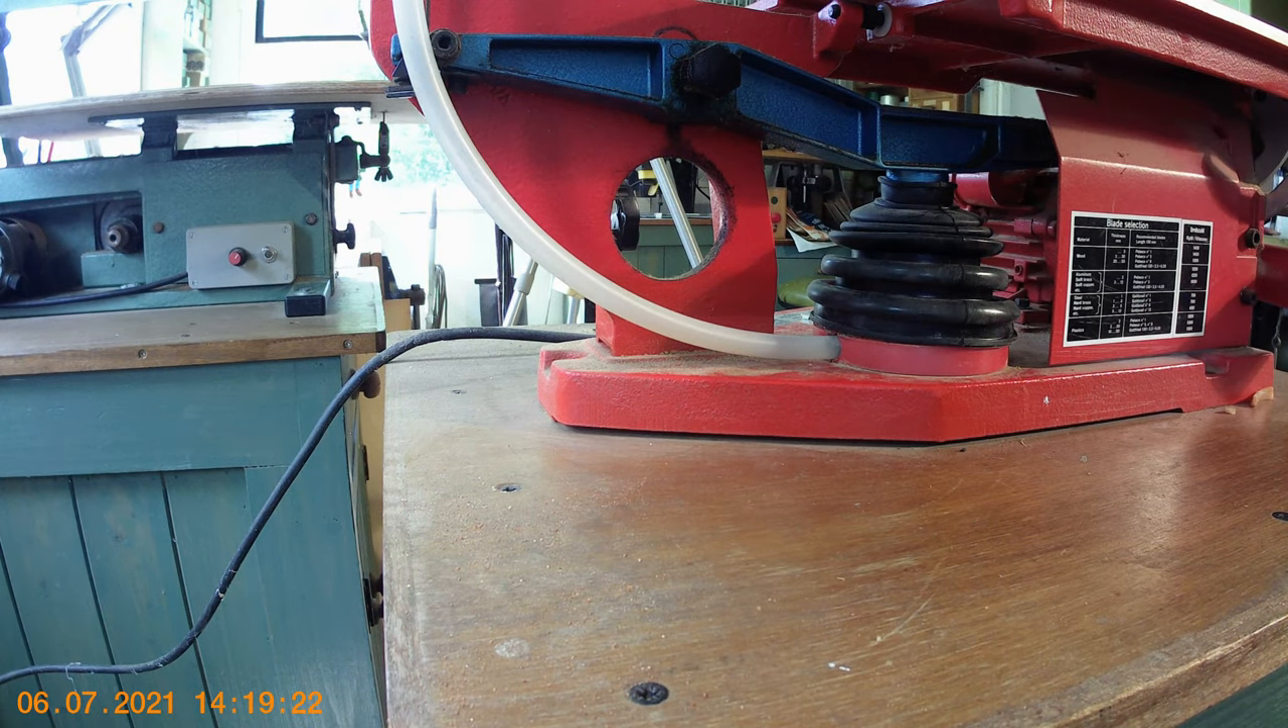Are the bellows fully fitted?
Yes.